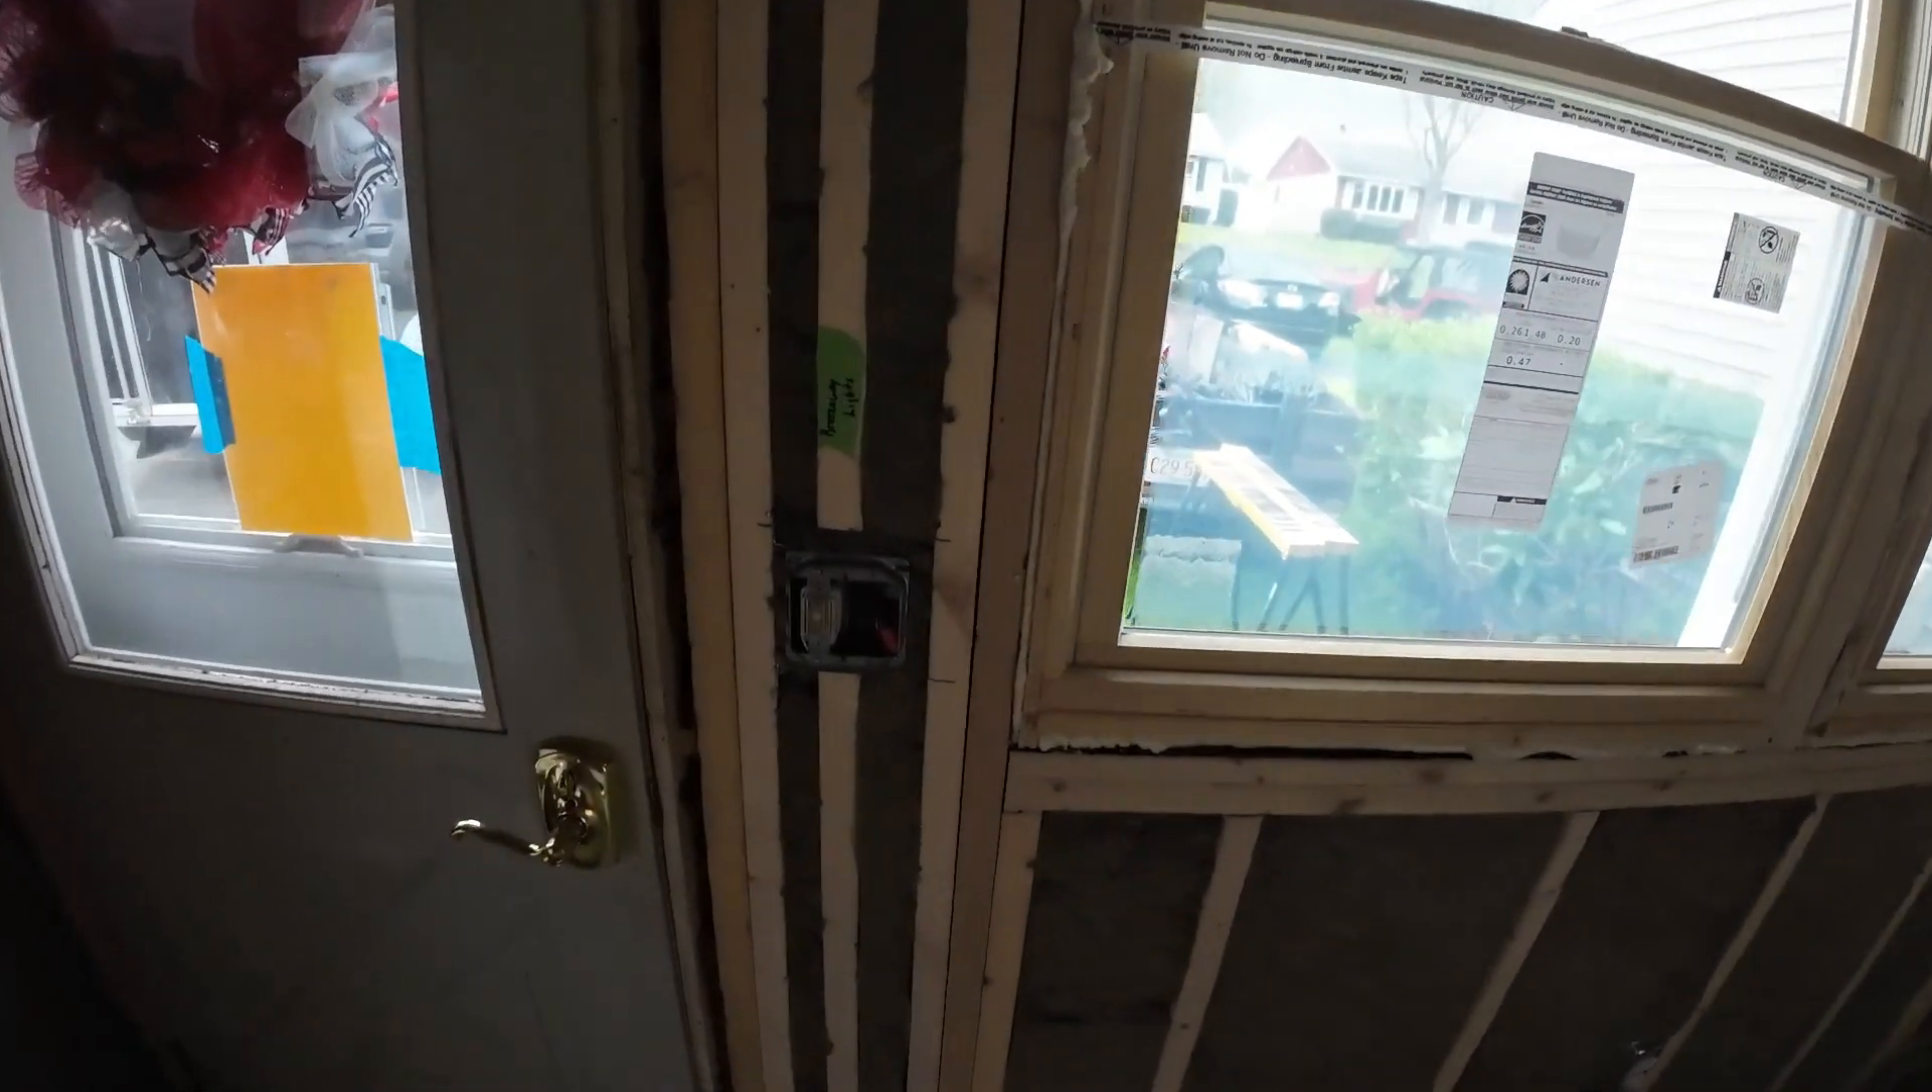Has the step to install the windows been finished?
Yes.